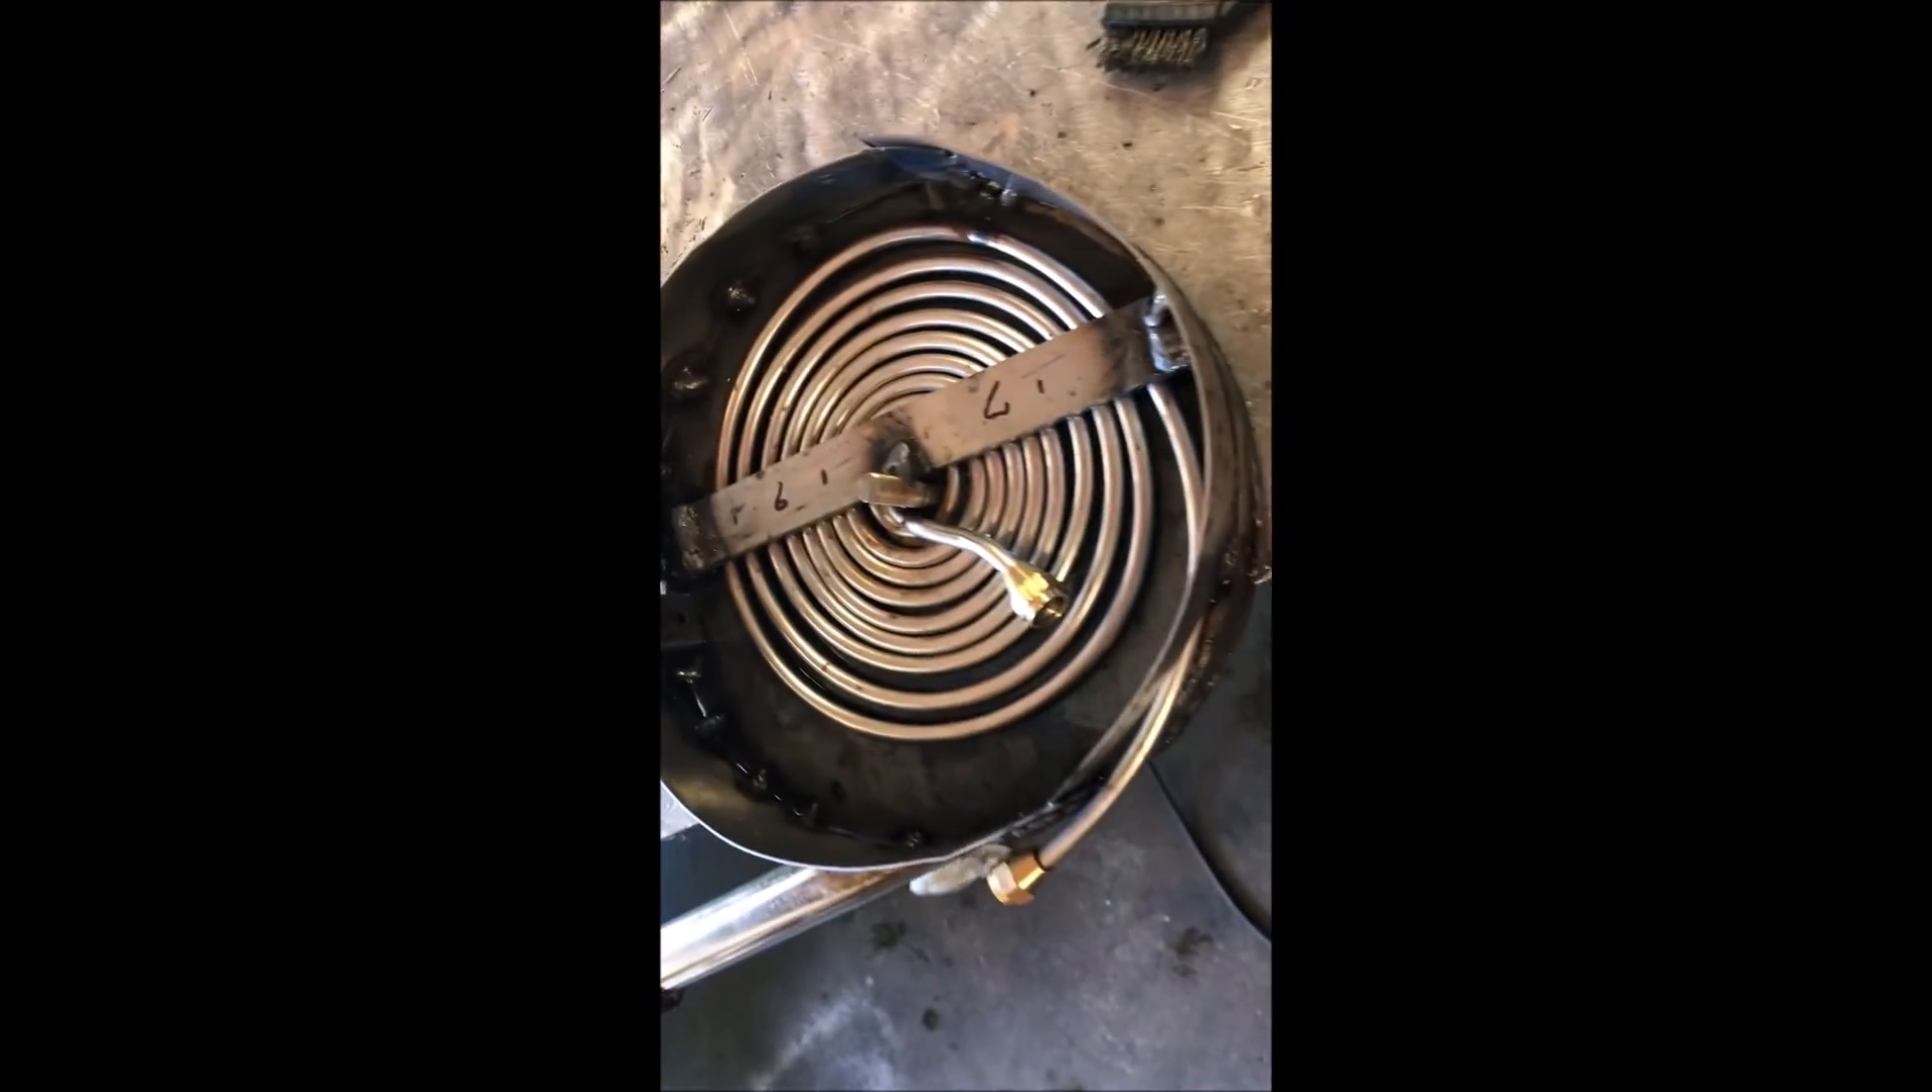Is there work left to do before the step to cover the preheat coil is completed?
Yes.